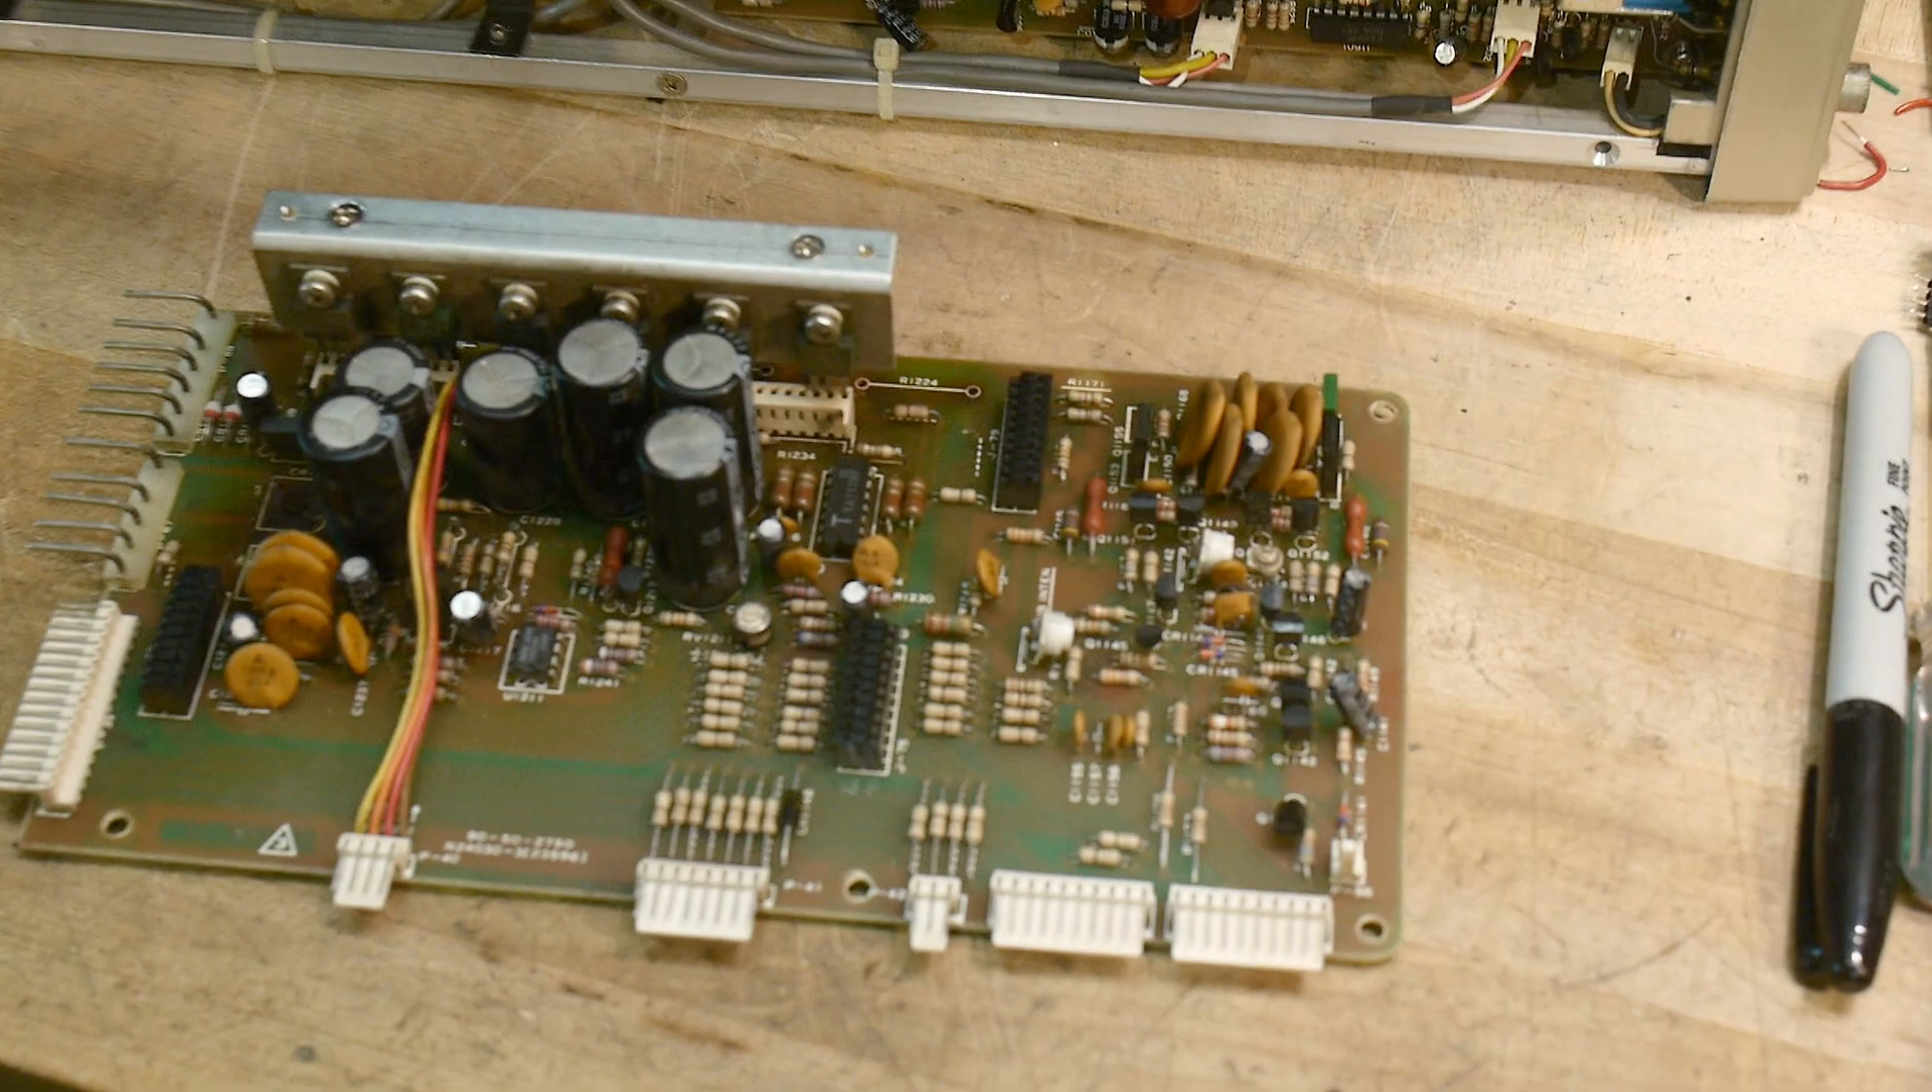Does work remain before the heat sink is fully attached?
No.